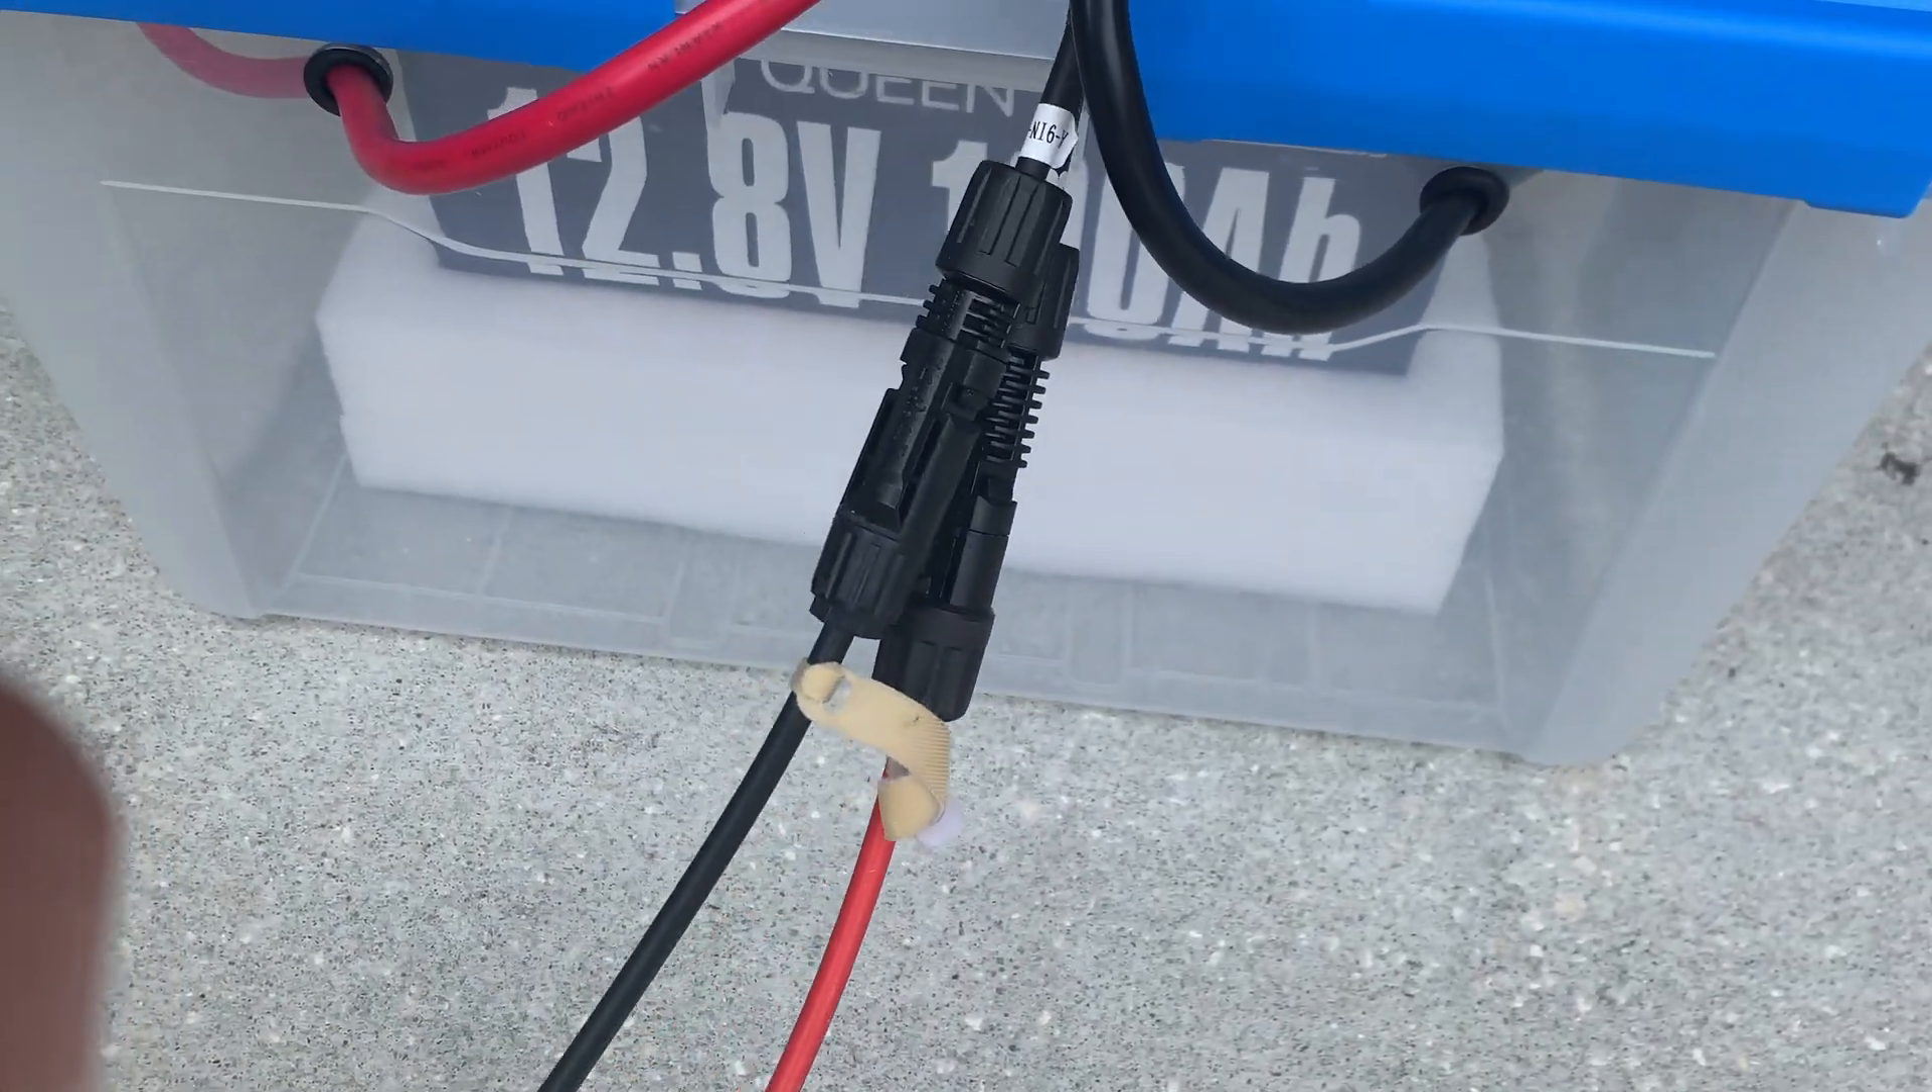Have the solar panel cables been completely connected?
Yes.